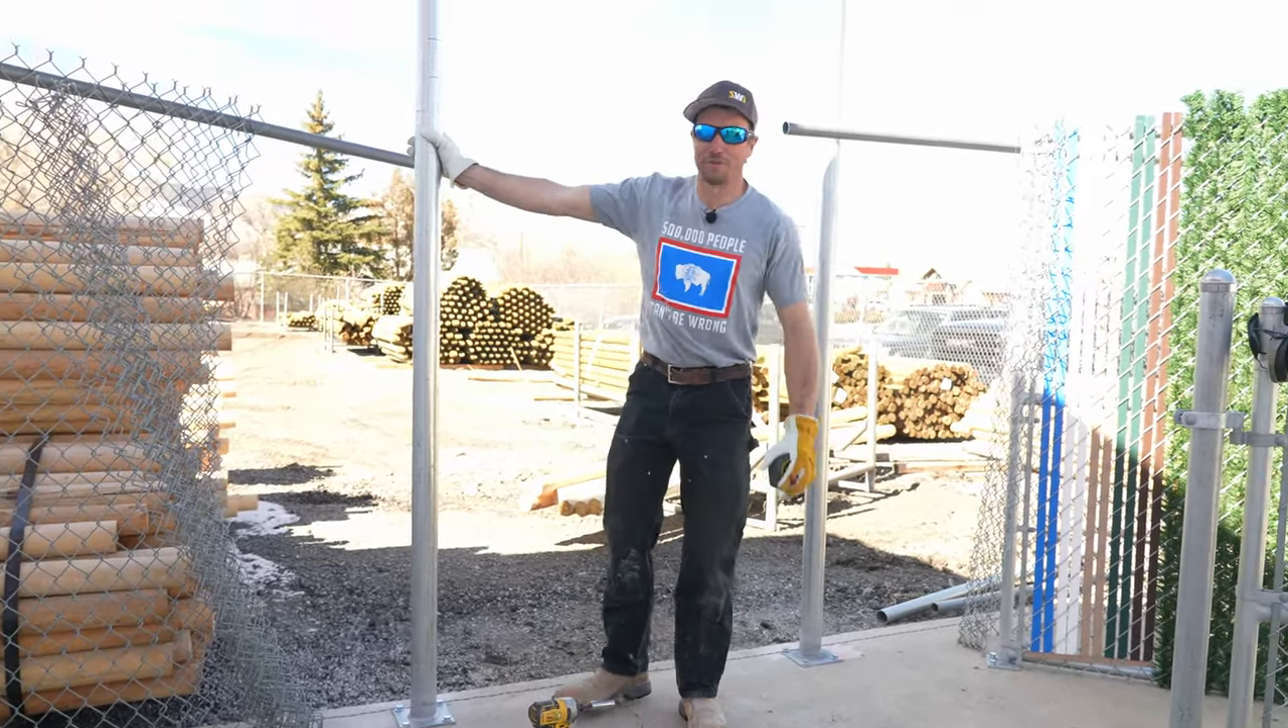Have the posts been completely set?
Yes.